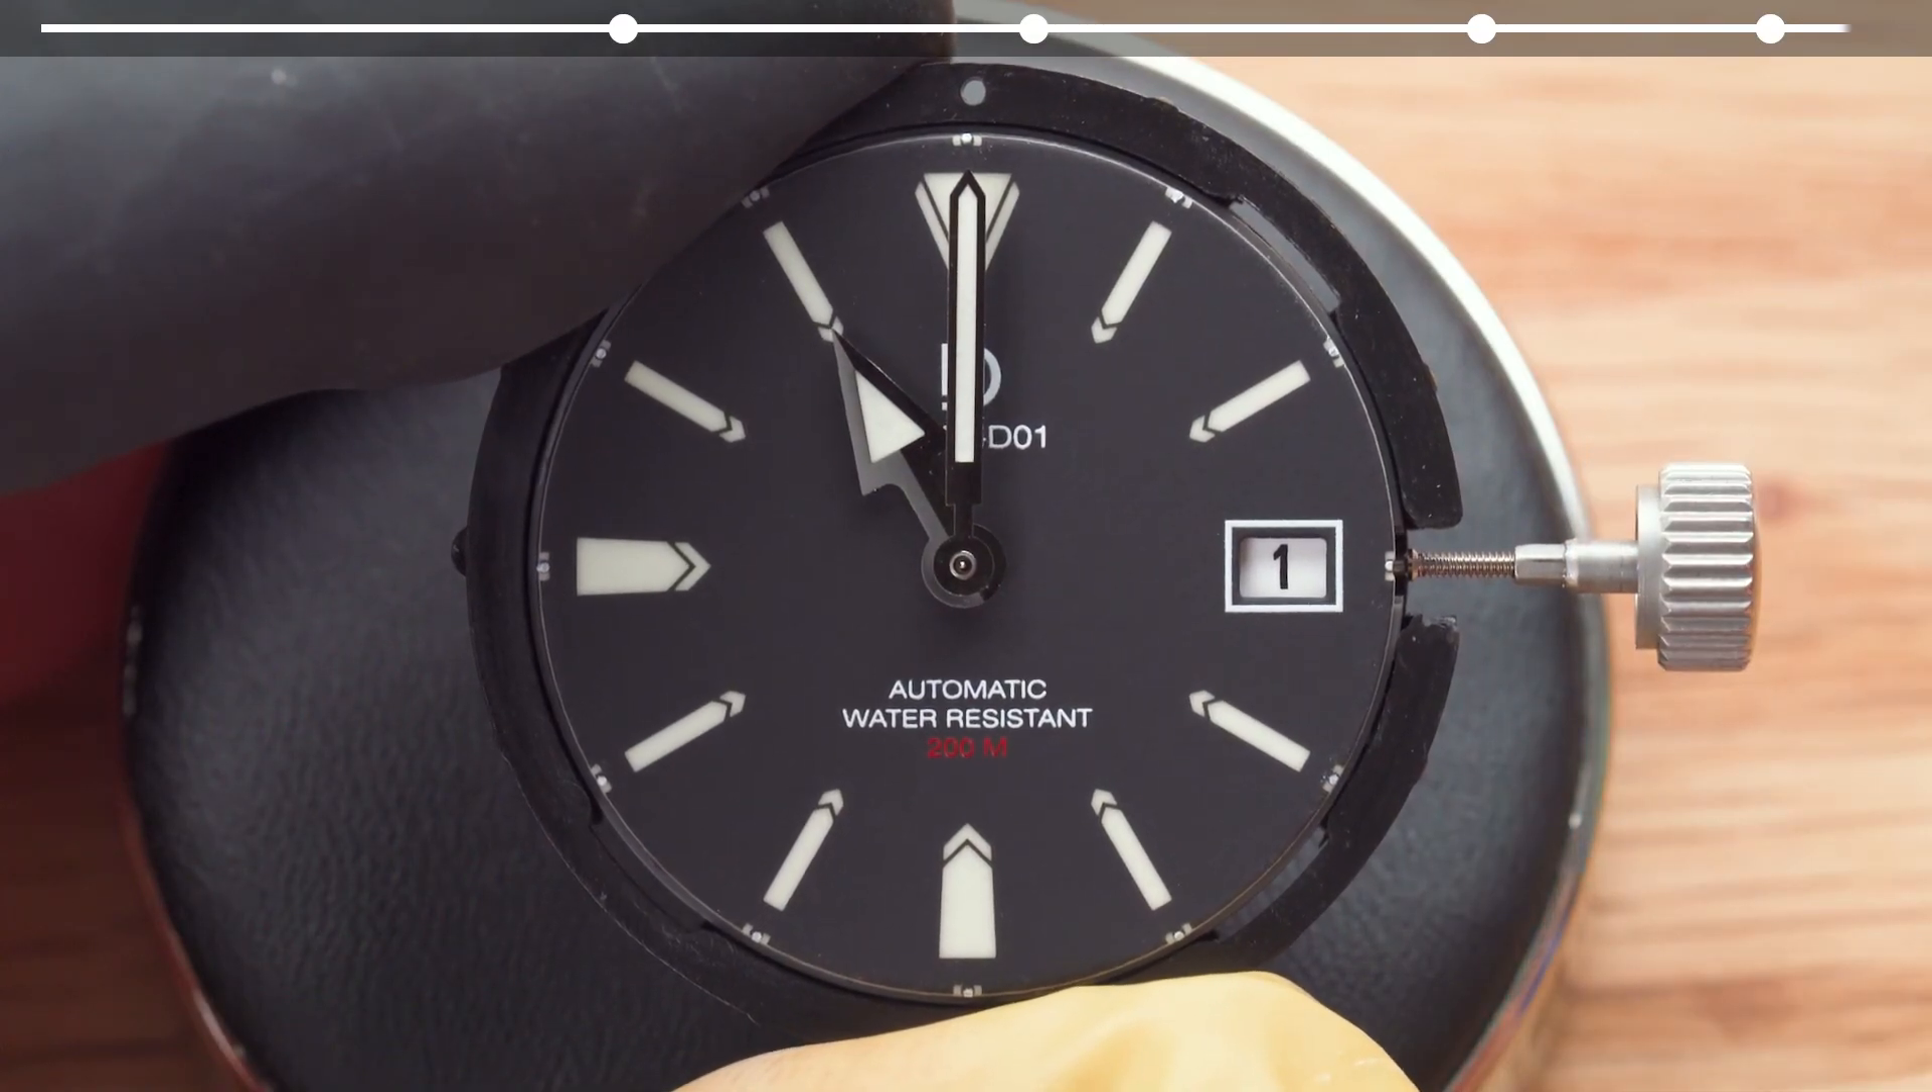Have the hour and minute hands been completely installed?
Yes.